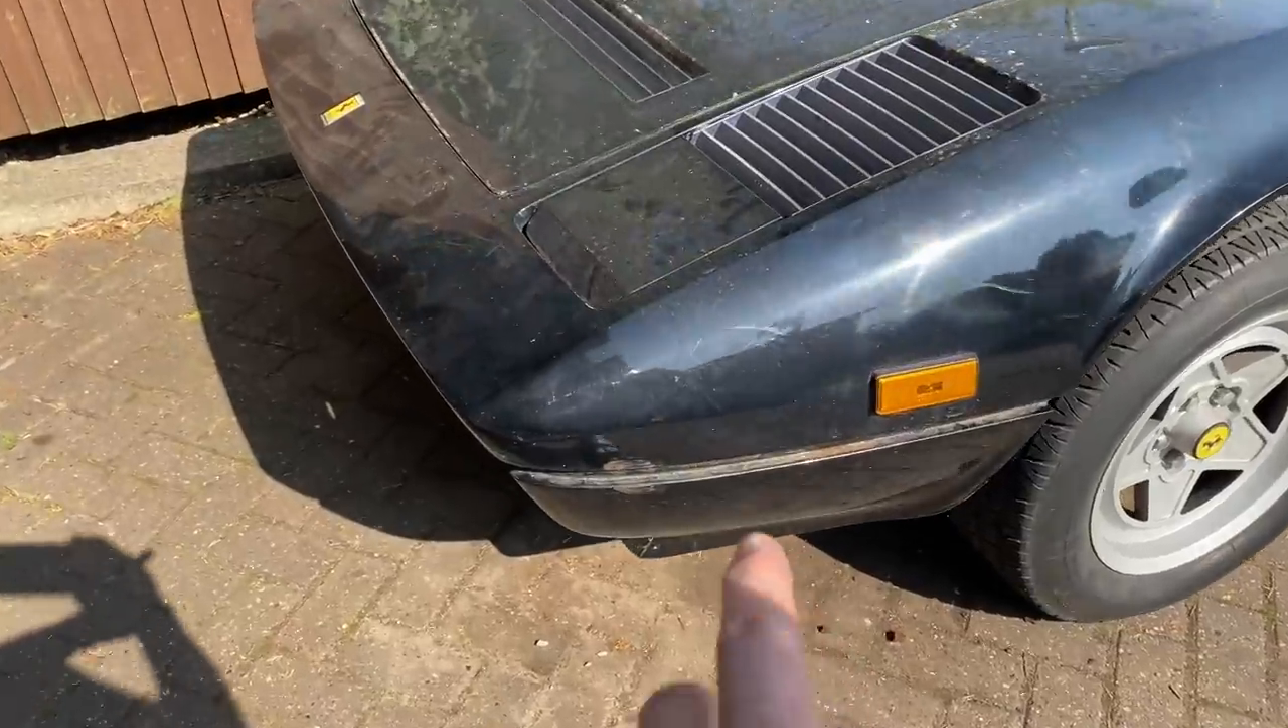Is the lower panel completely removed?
No.